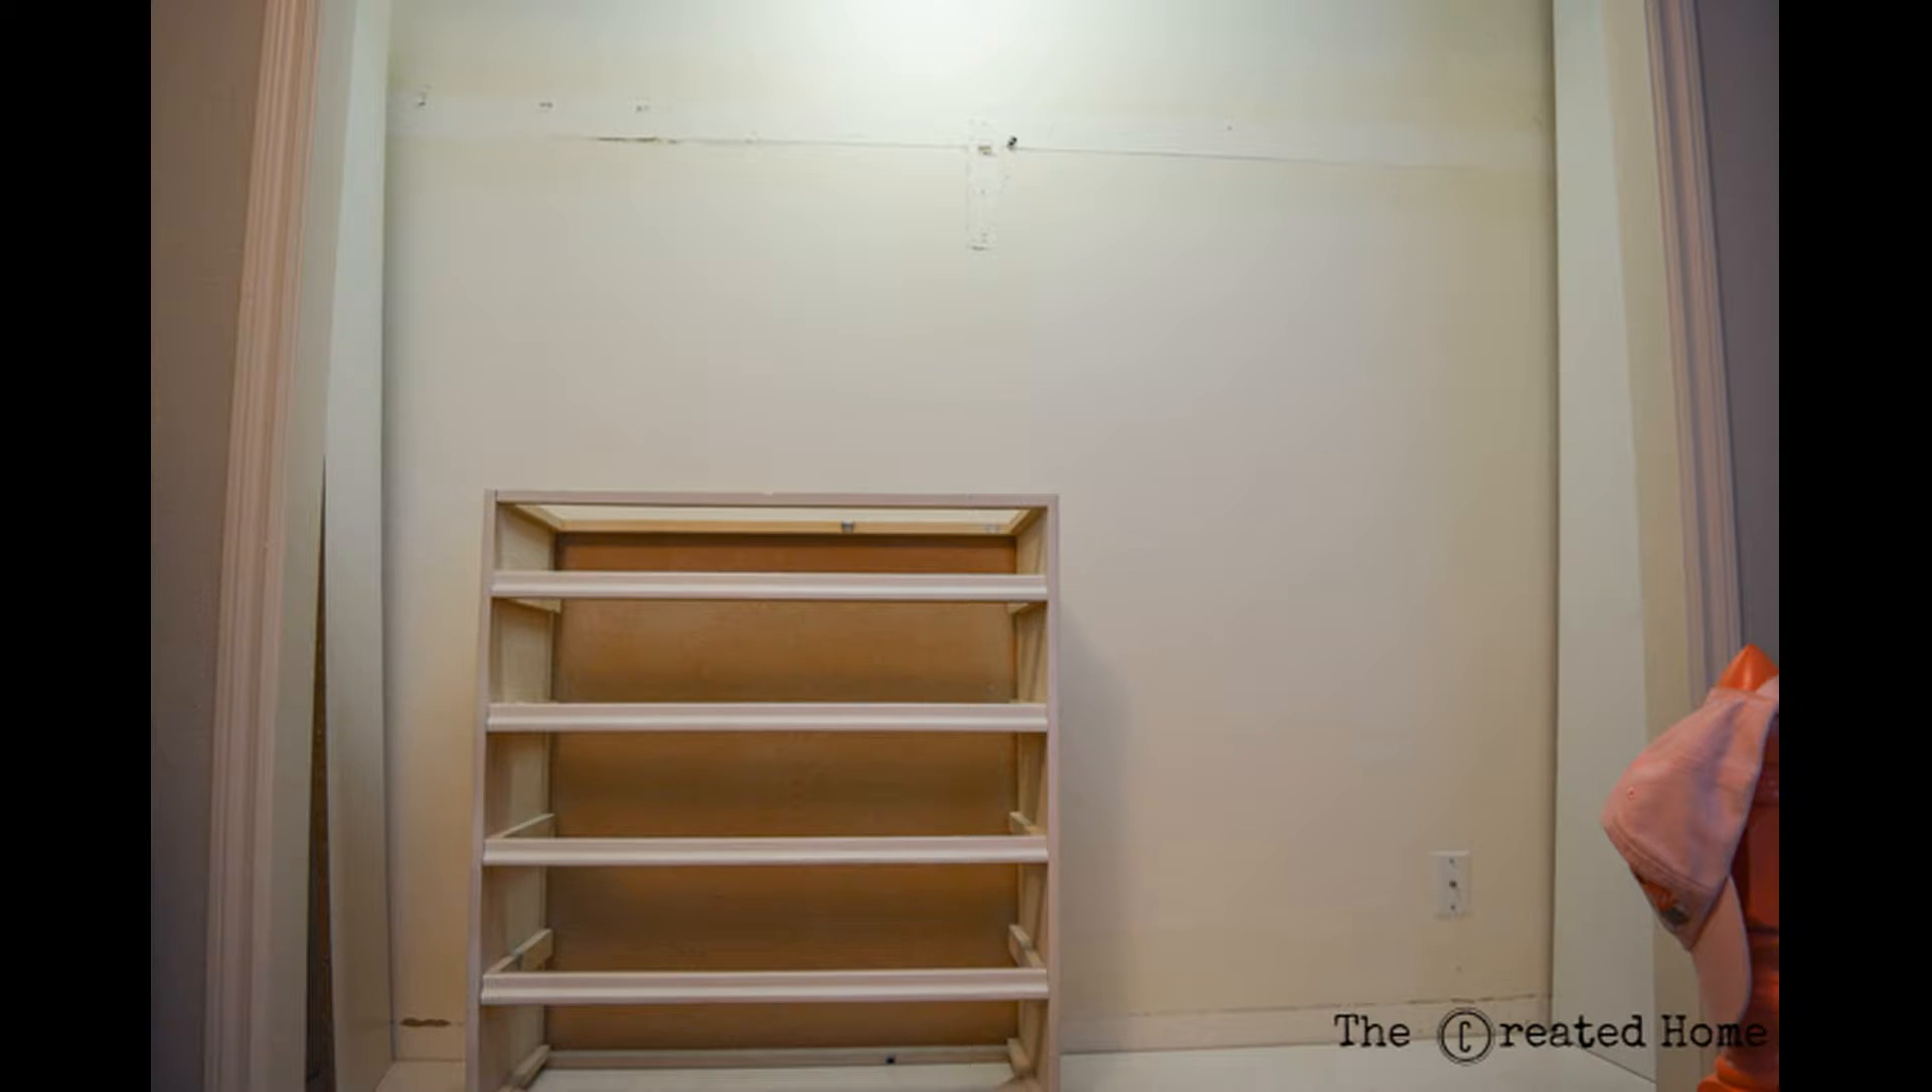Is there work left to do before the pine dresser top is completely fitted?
Yes.